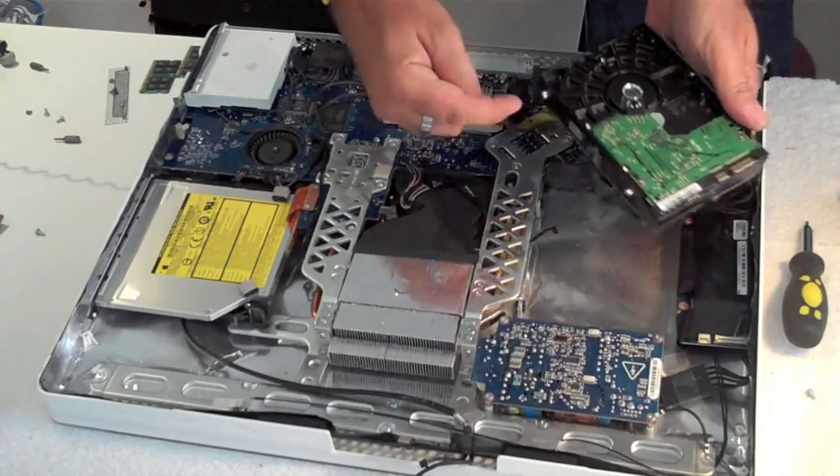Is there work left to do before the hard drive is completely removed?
No.